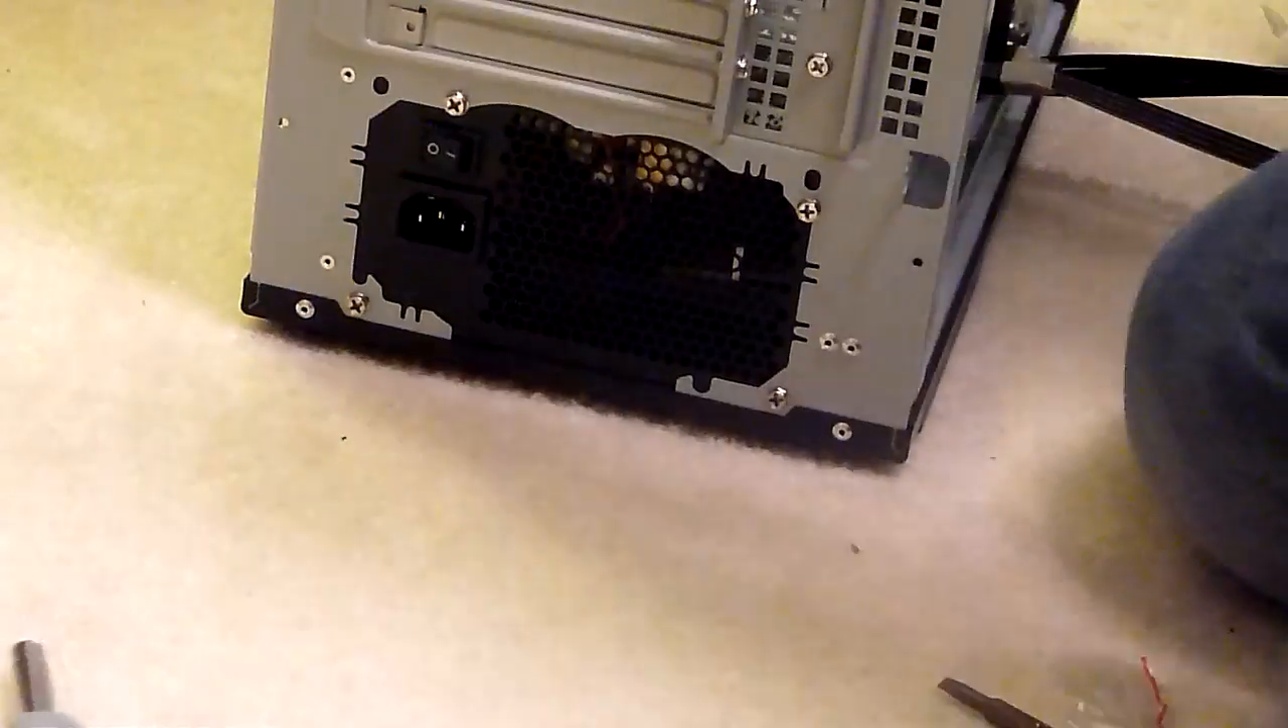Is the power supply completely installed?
Yes.